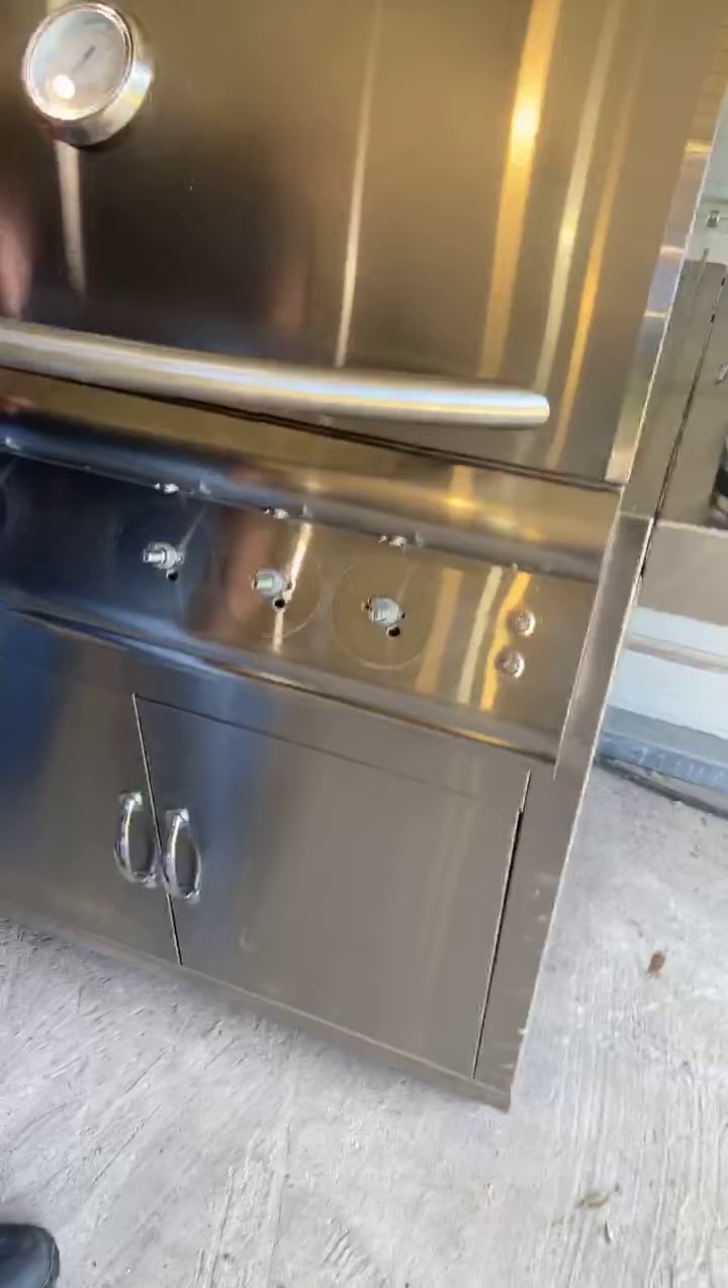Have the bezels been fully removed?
Yes.